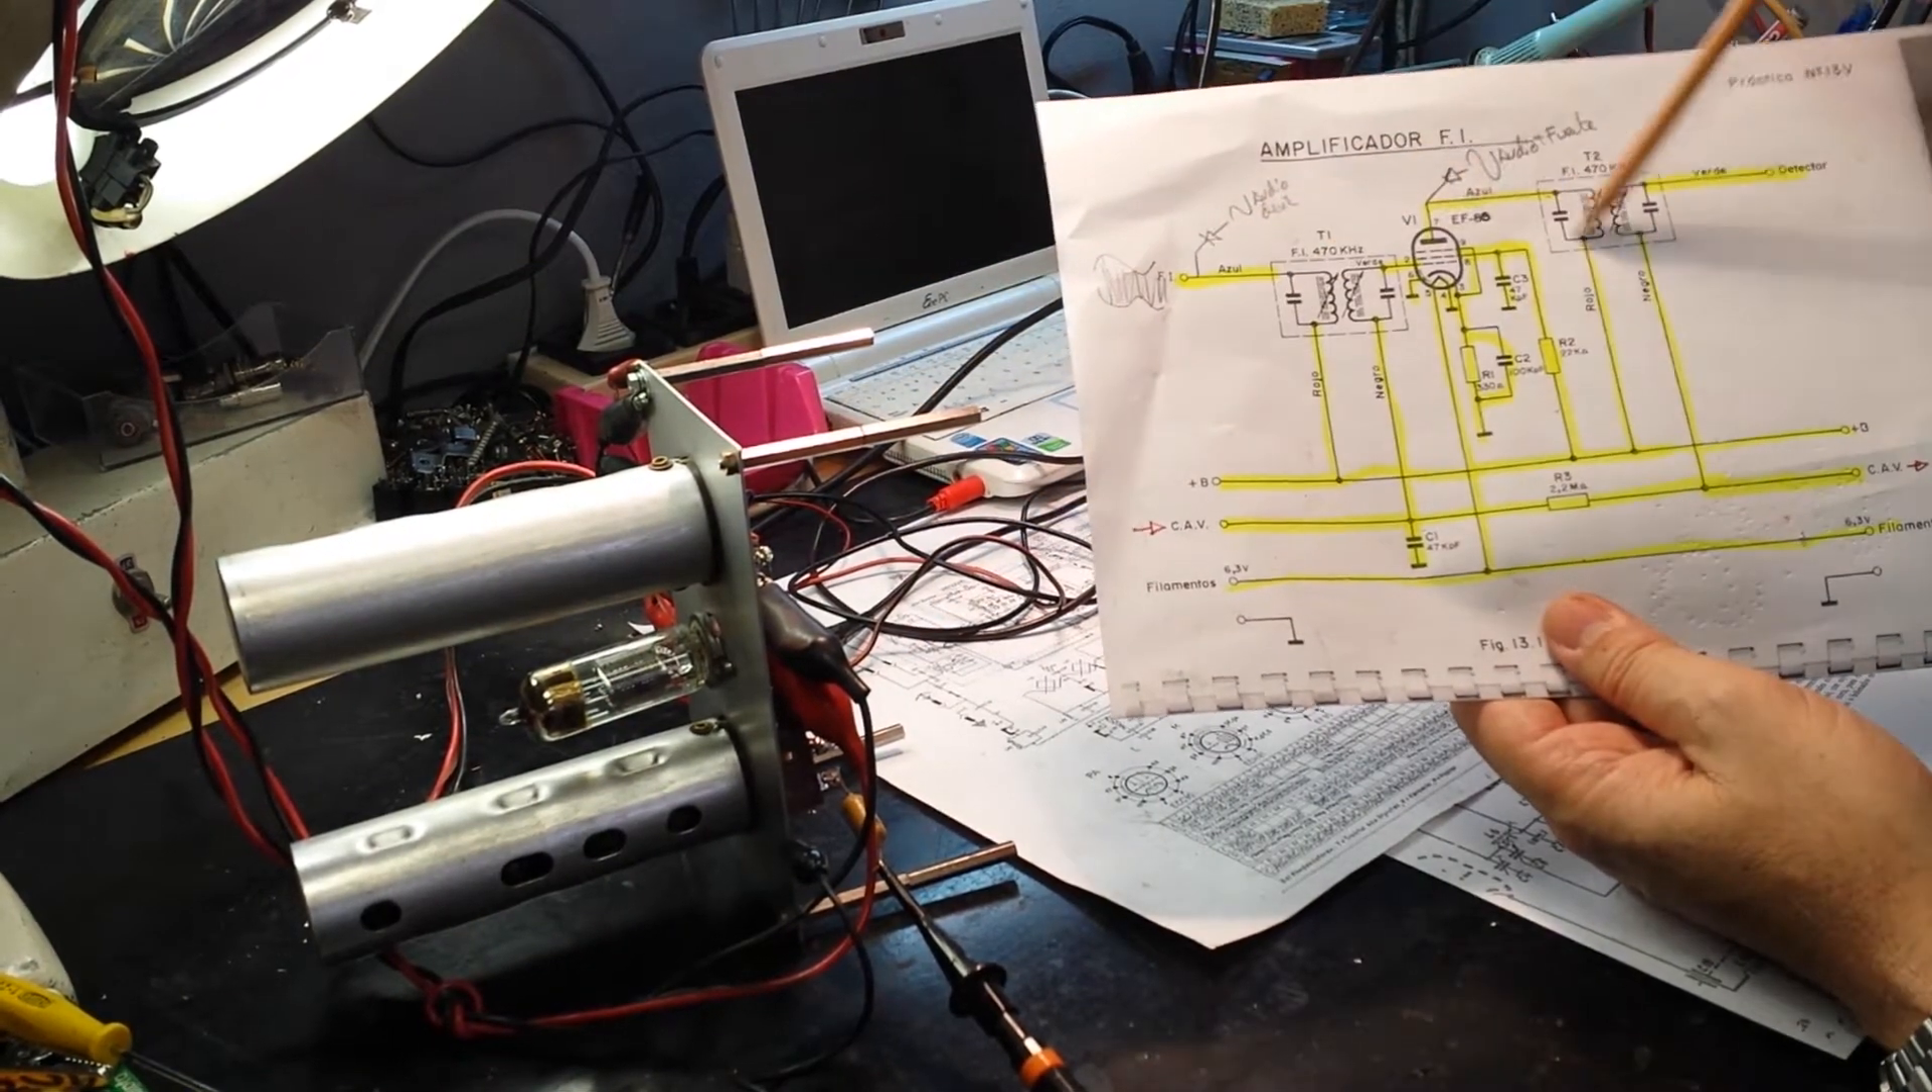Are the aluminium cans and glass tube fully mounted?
Yes.